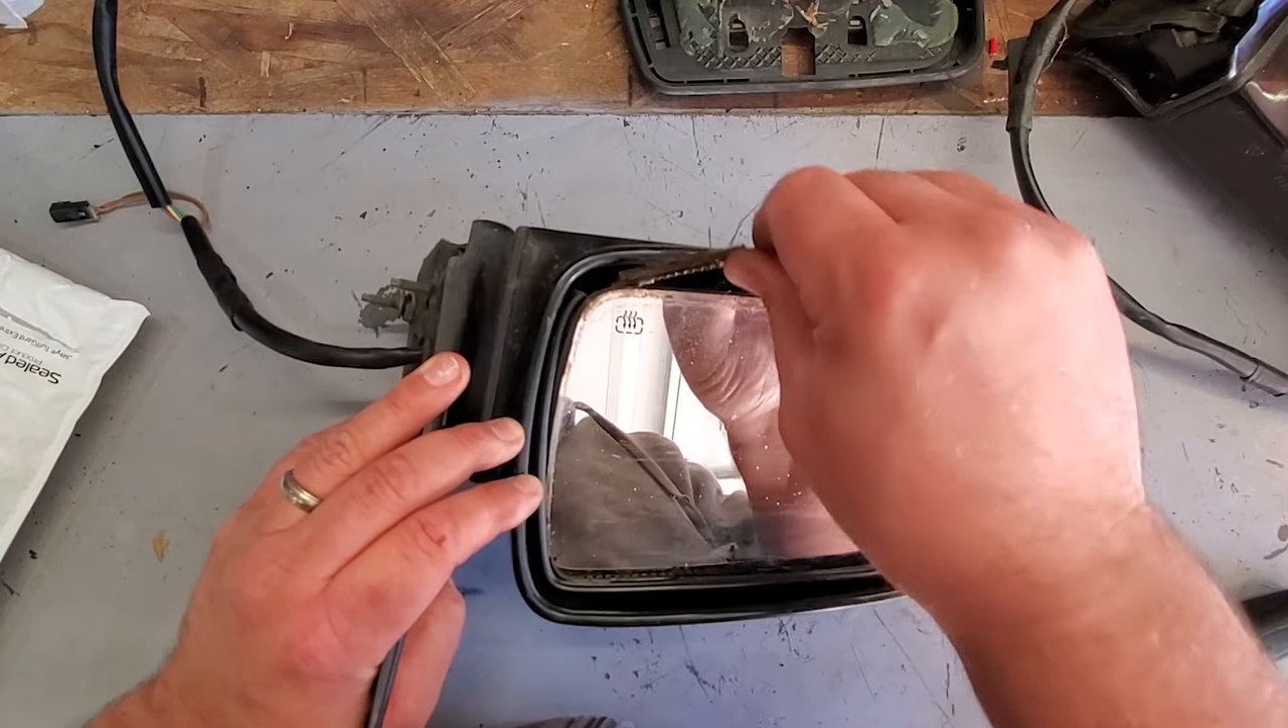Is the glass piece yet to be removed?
Yes.